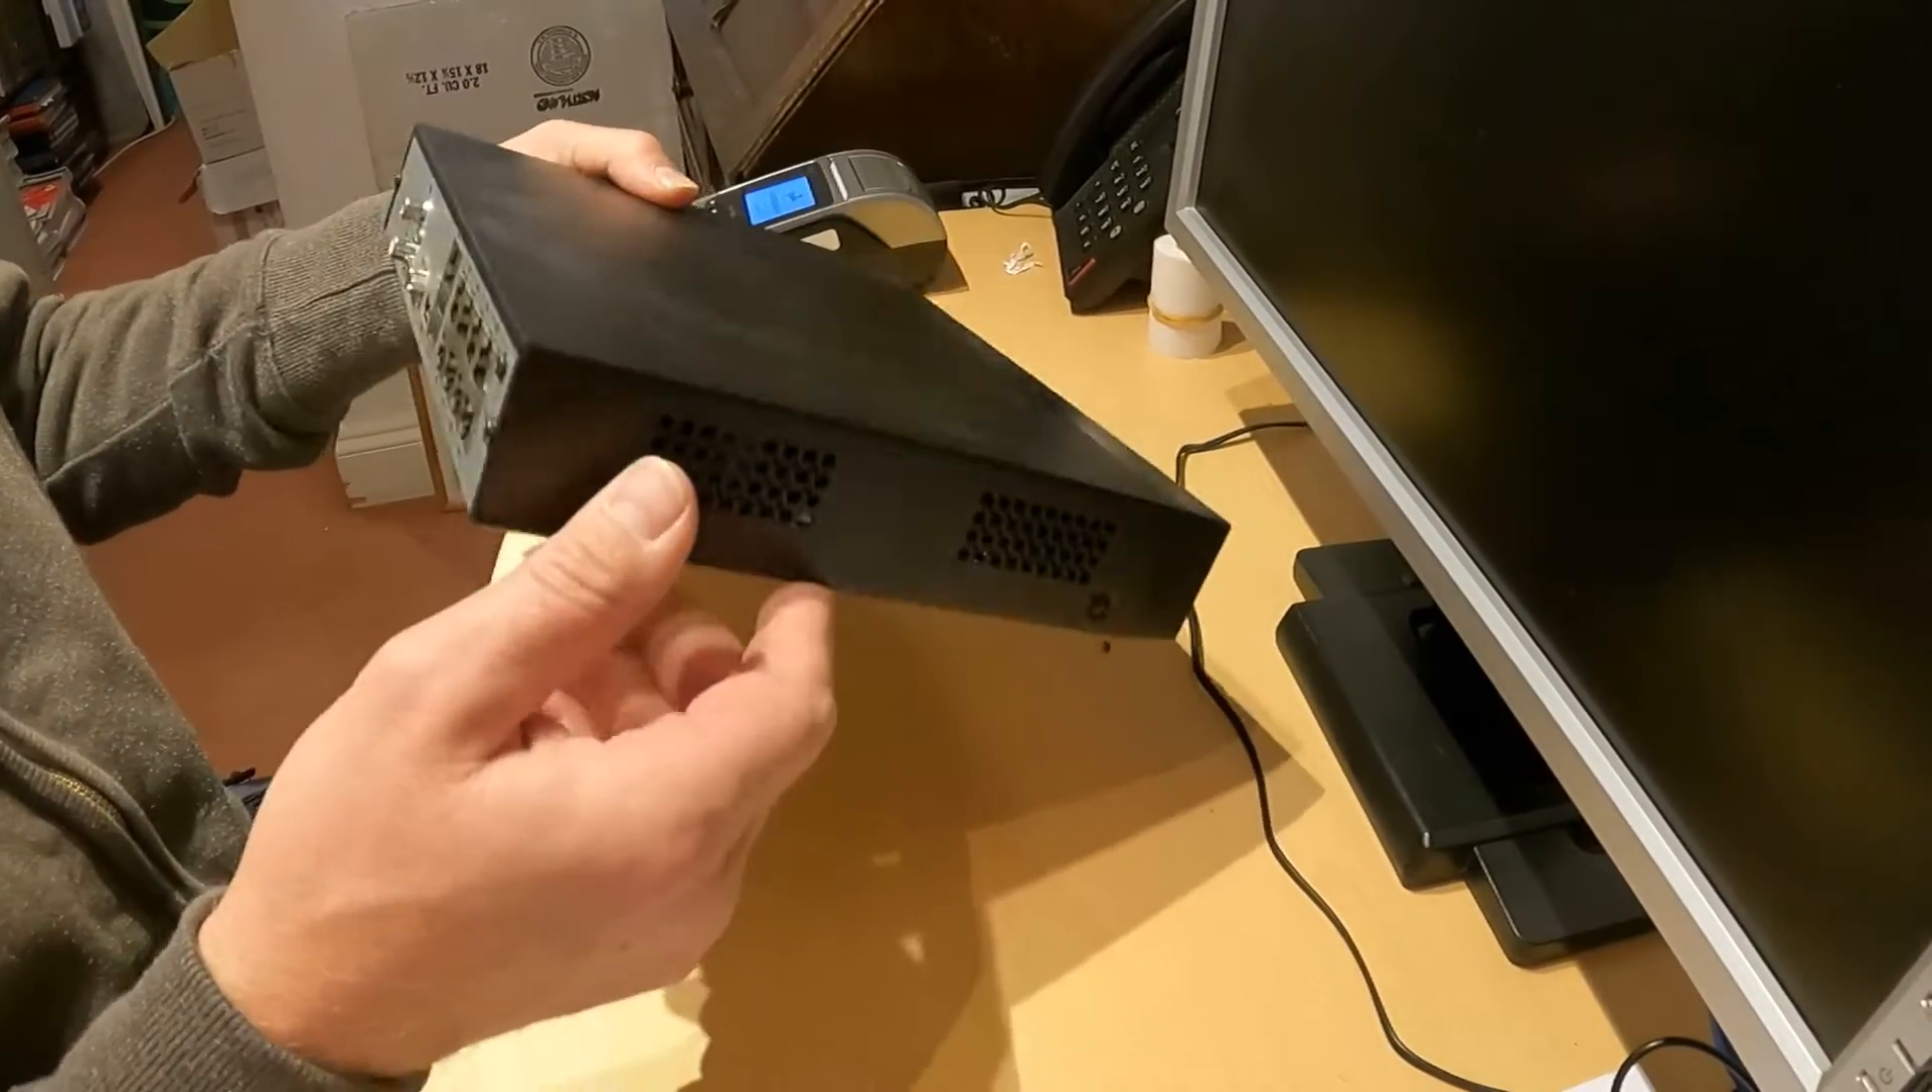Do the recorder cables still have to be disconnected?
No.